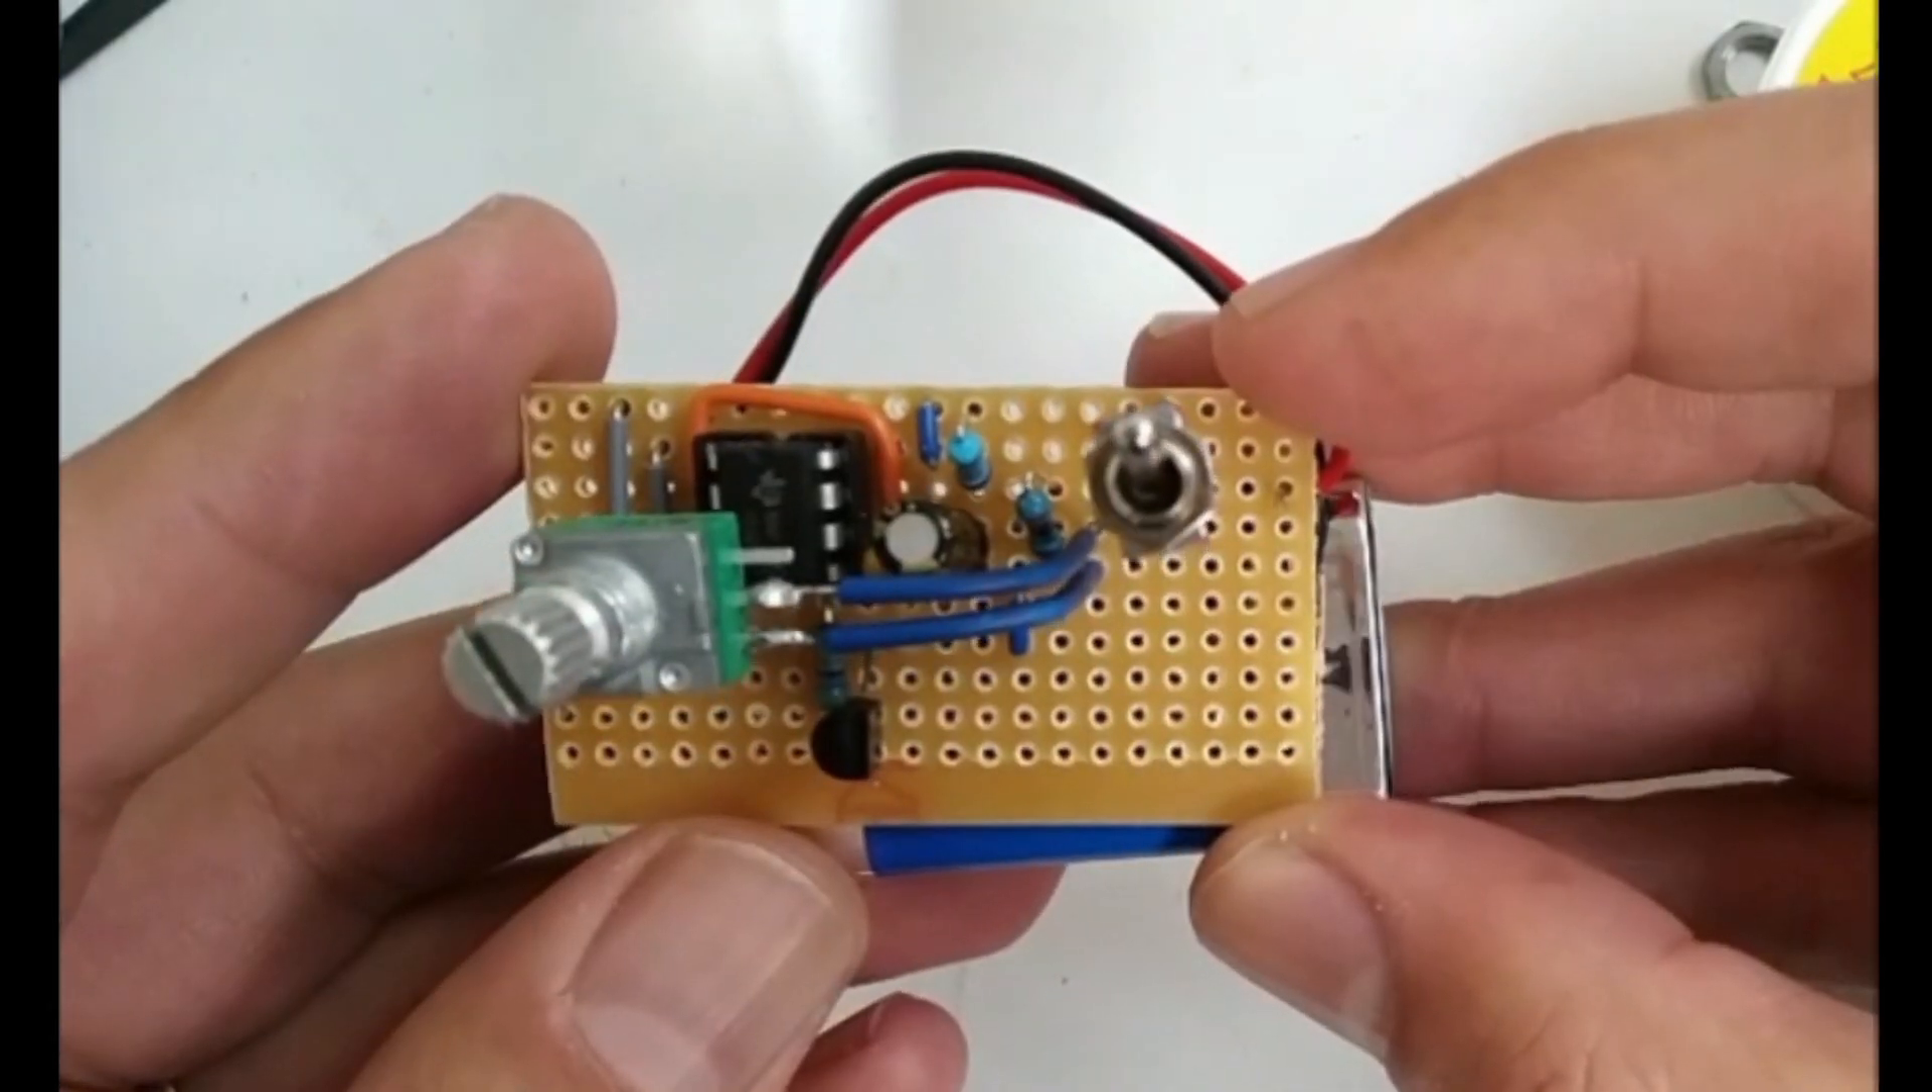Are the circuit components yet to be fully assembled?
No.